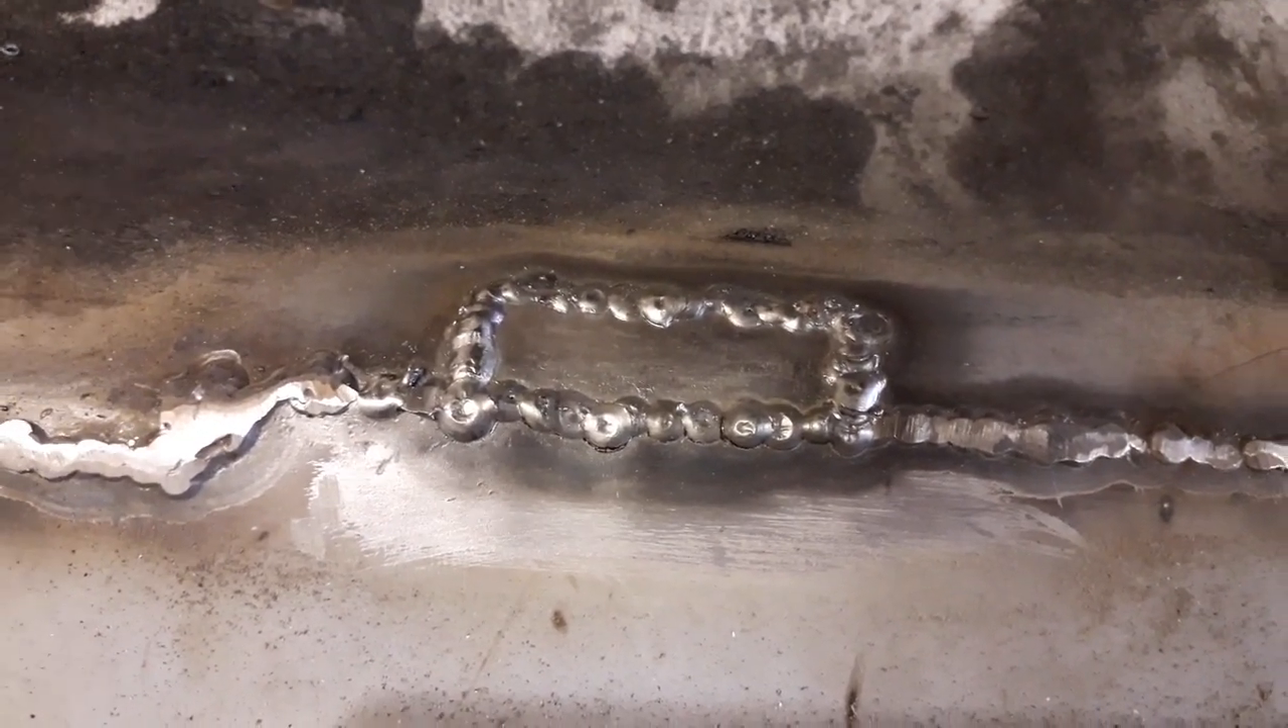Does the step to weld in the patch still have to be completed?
No.